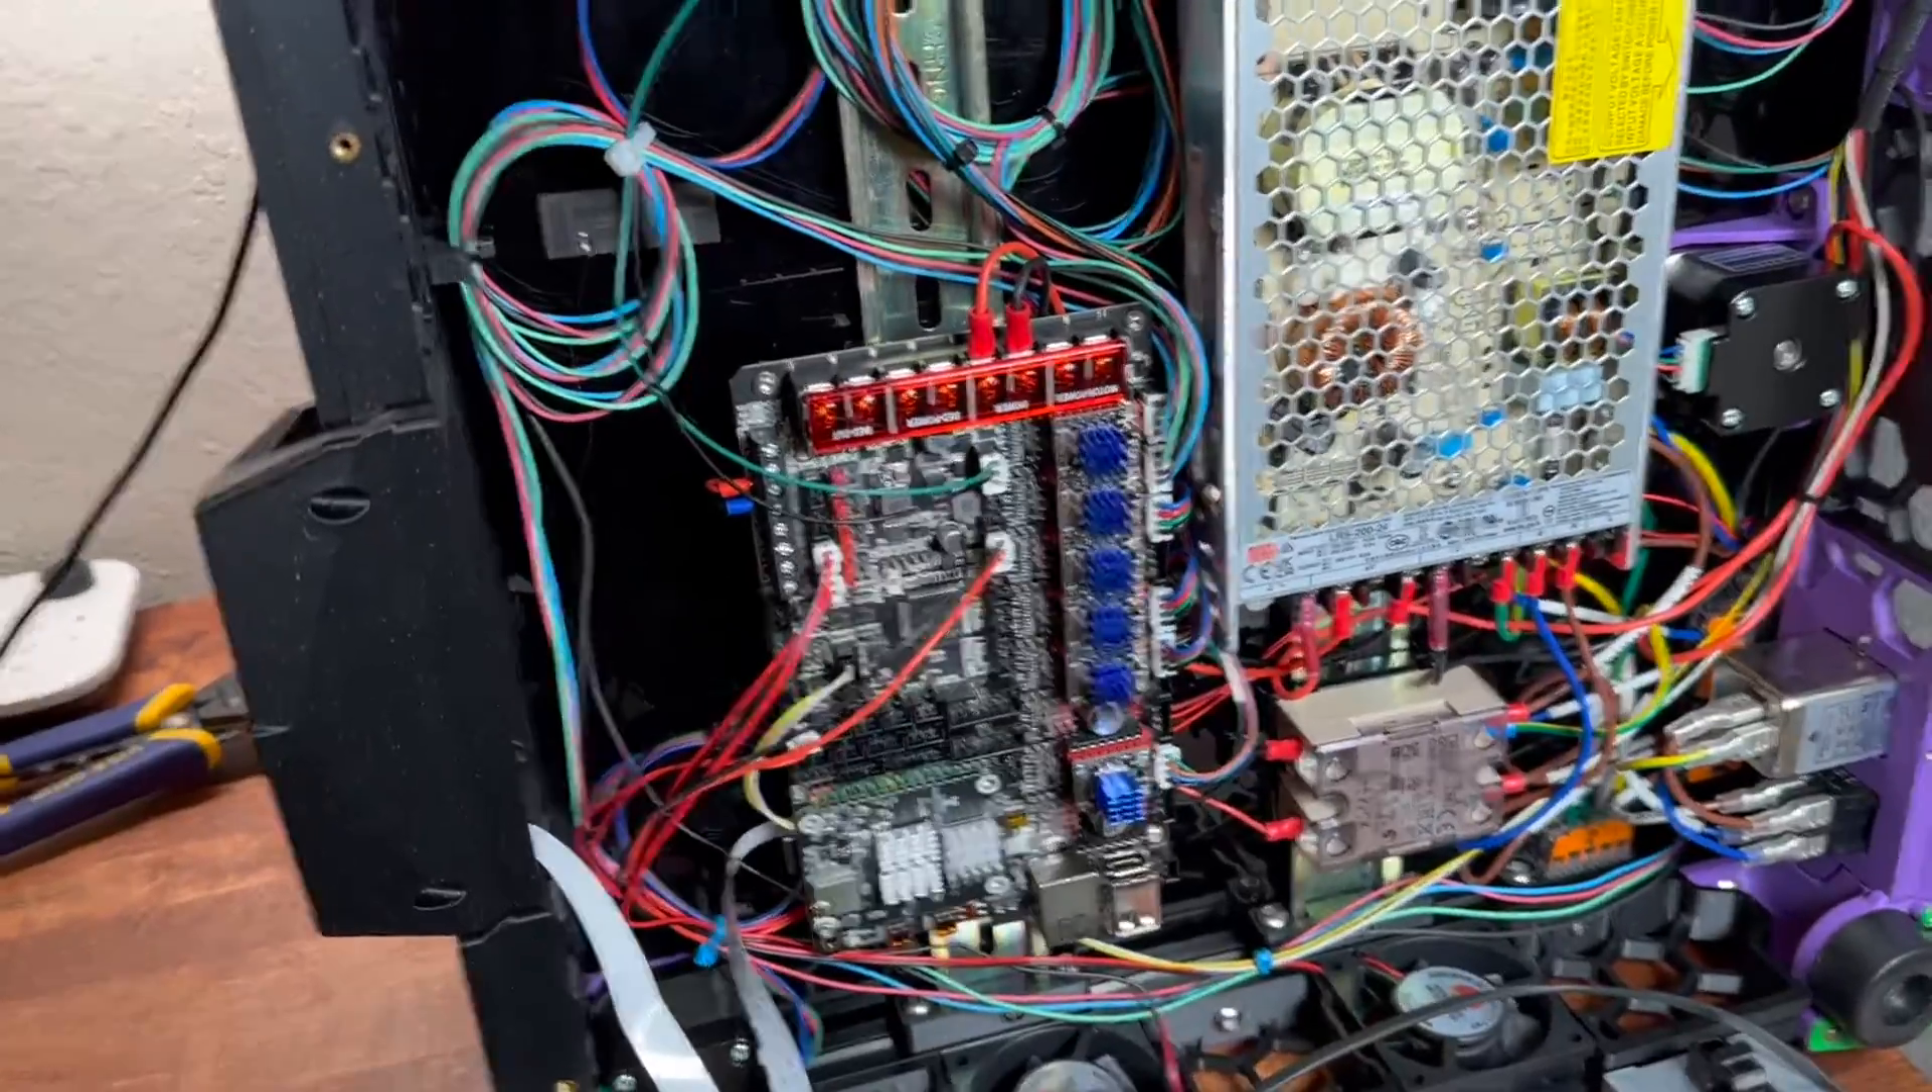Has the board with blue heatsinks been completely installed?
Yes.